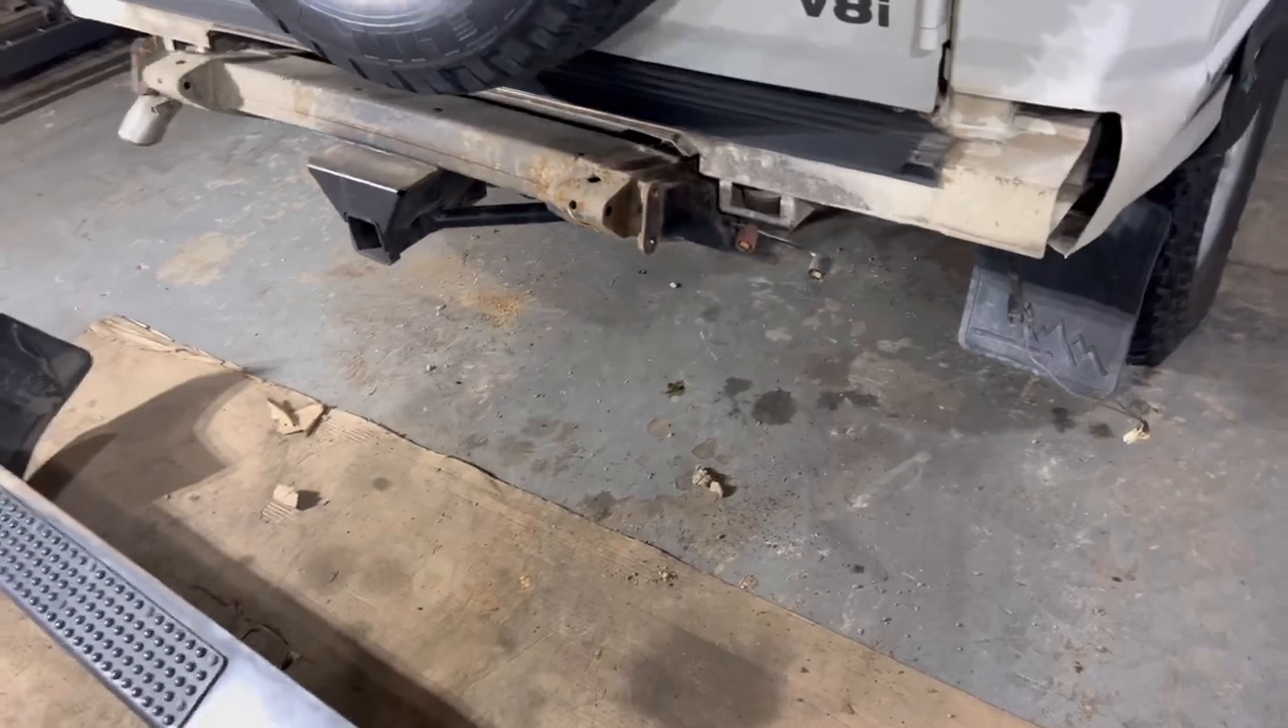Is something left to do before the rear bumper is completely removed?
No.